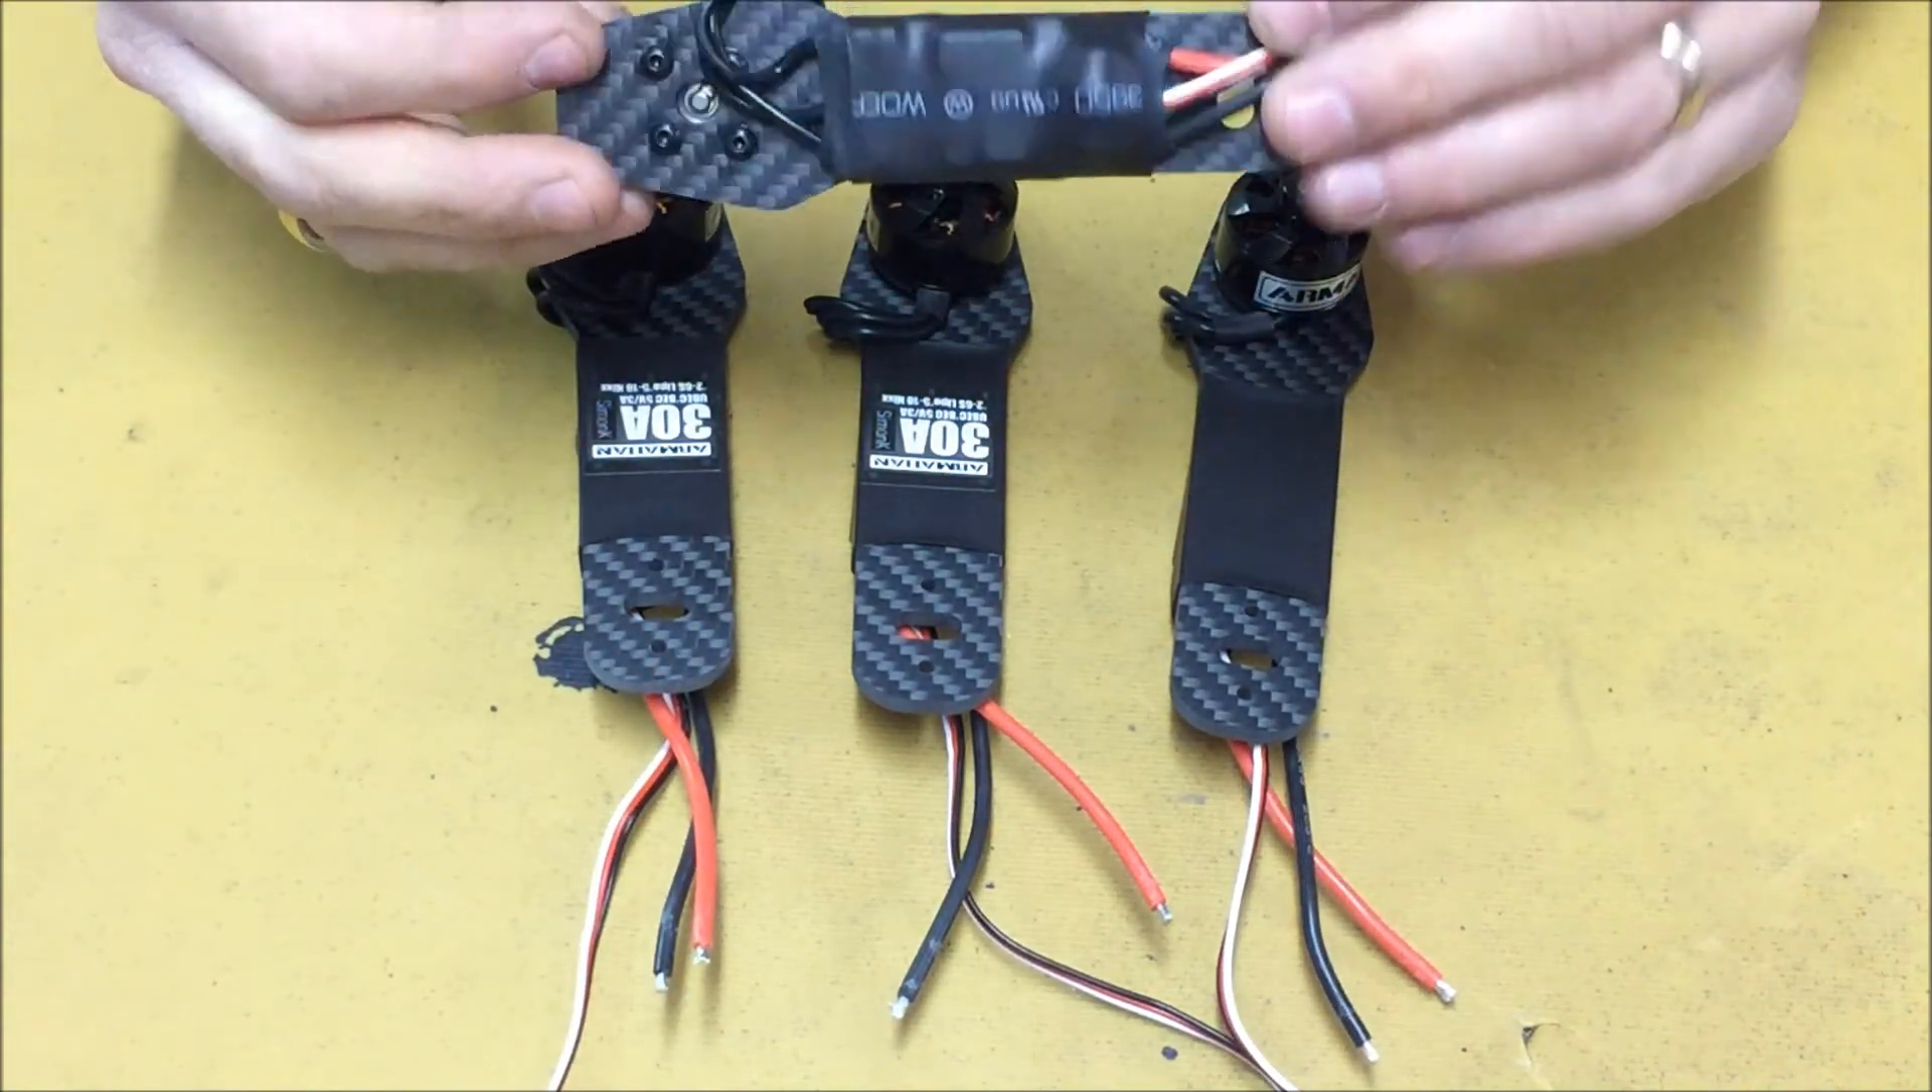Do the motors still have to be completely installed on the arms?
No.